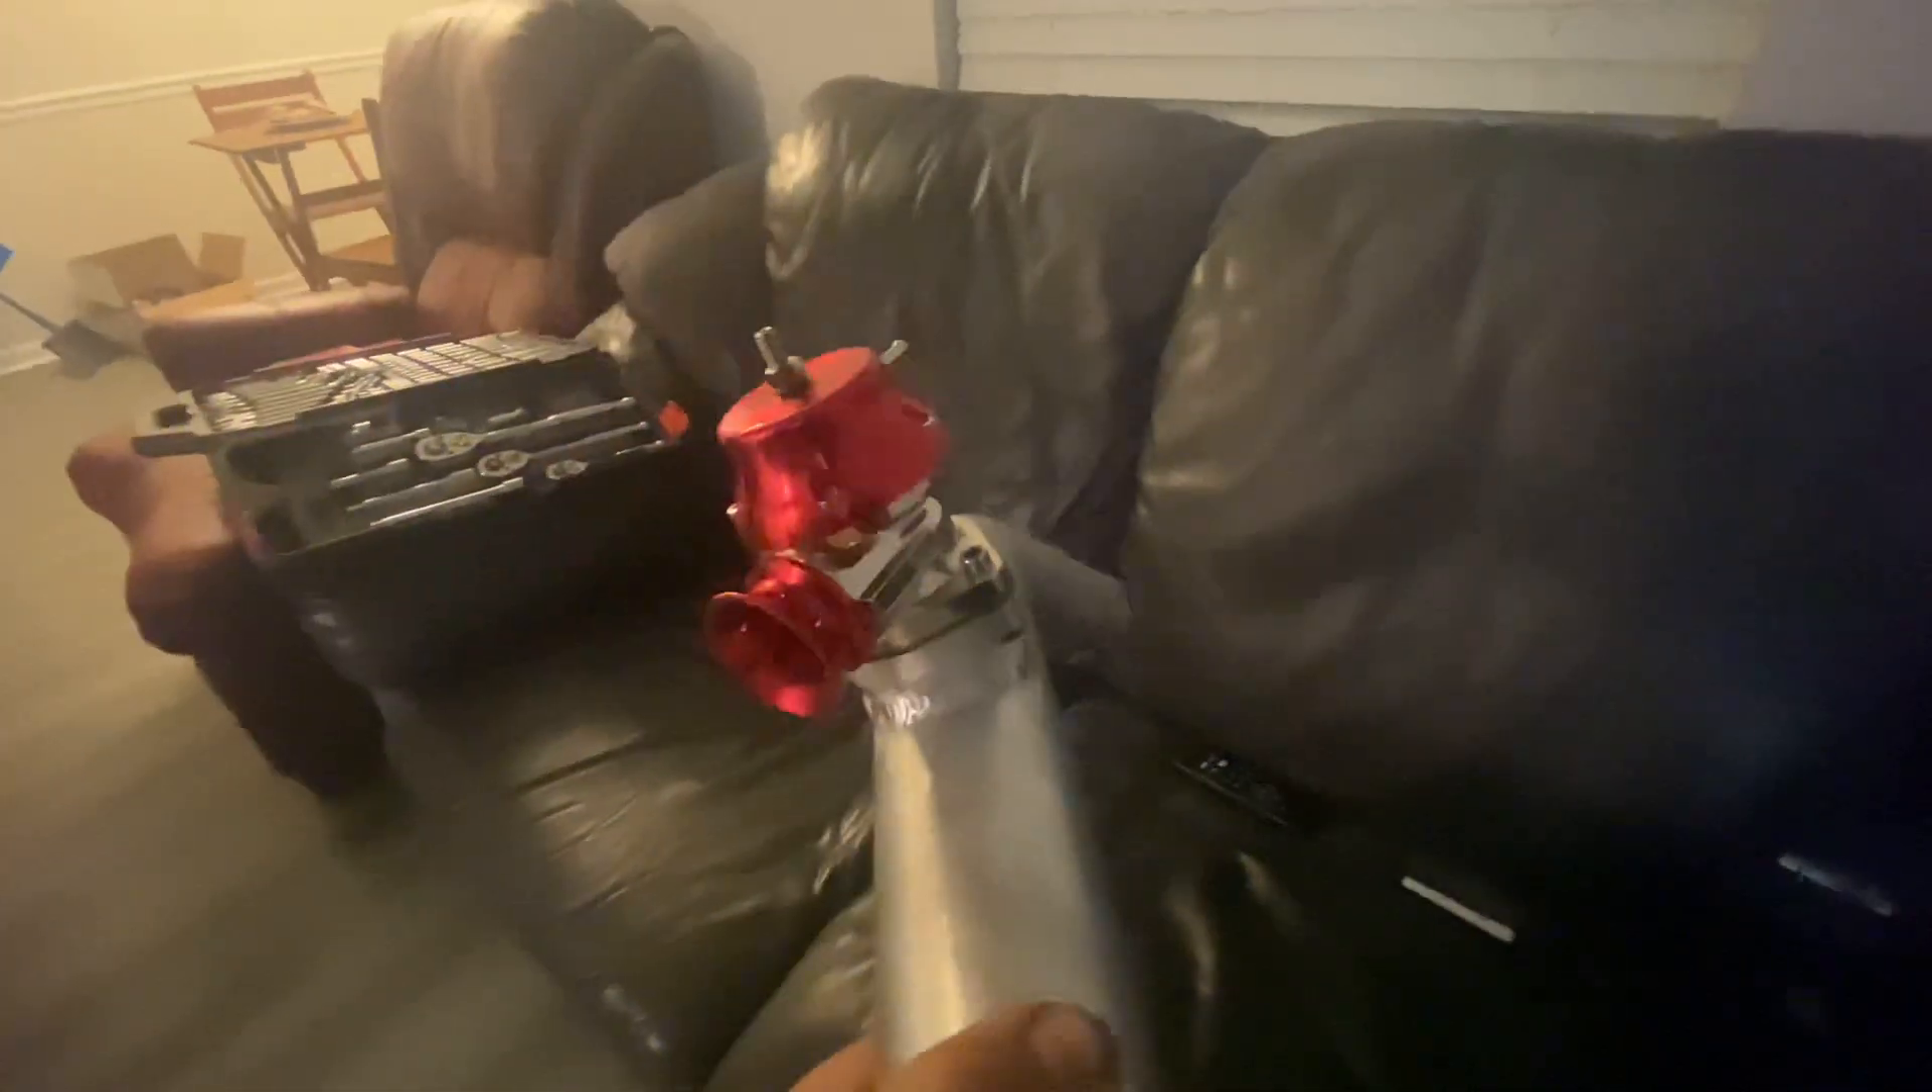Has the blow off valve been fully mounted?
Yes.